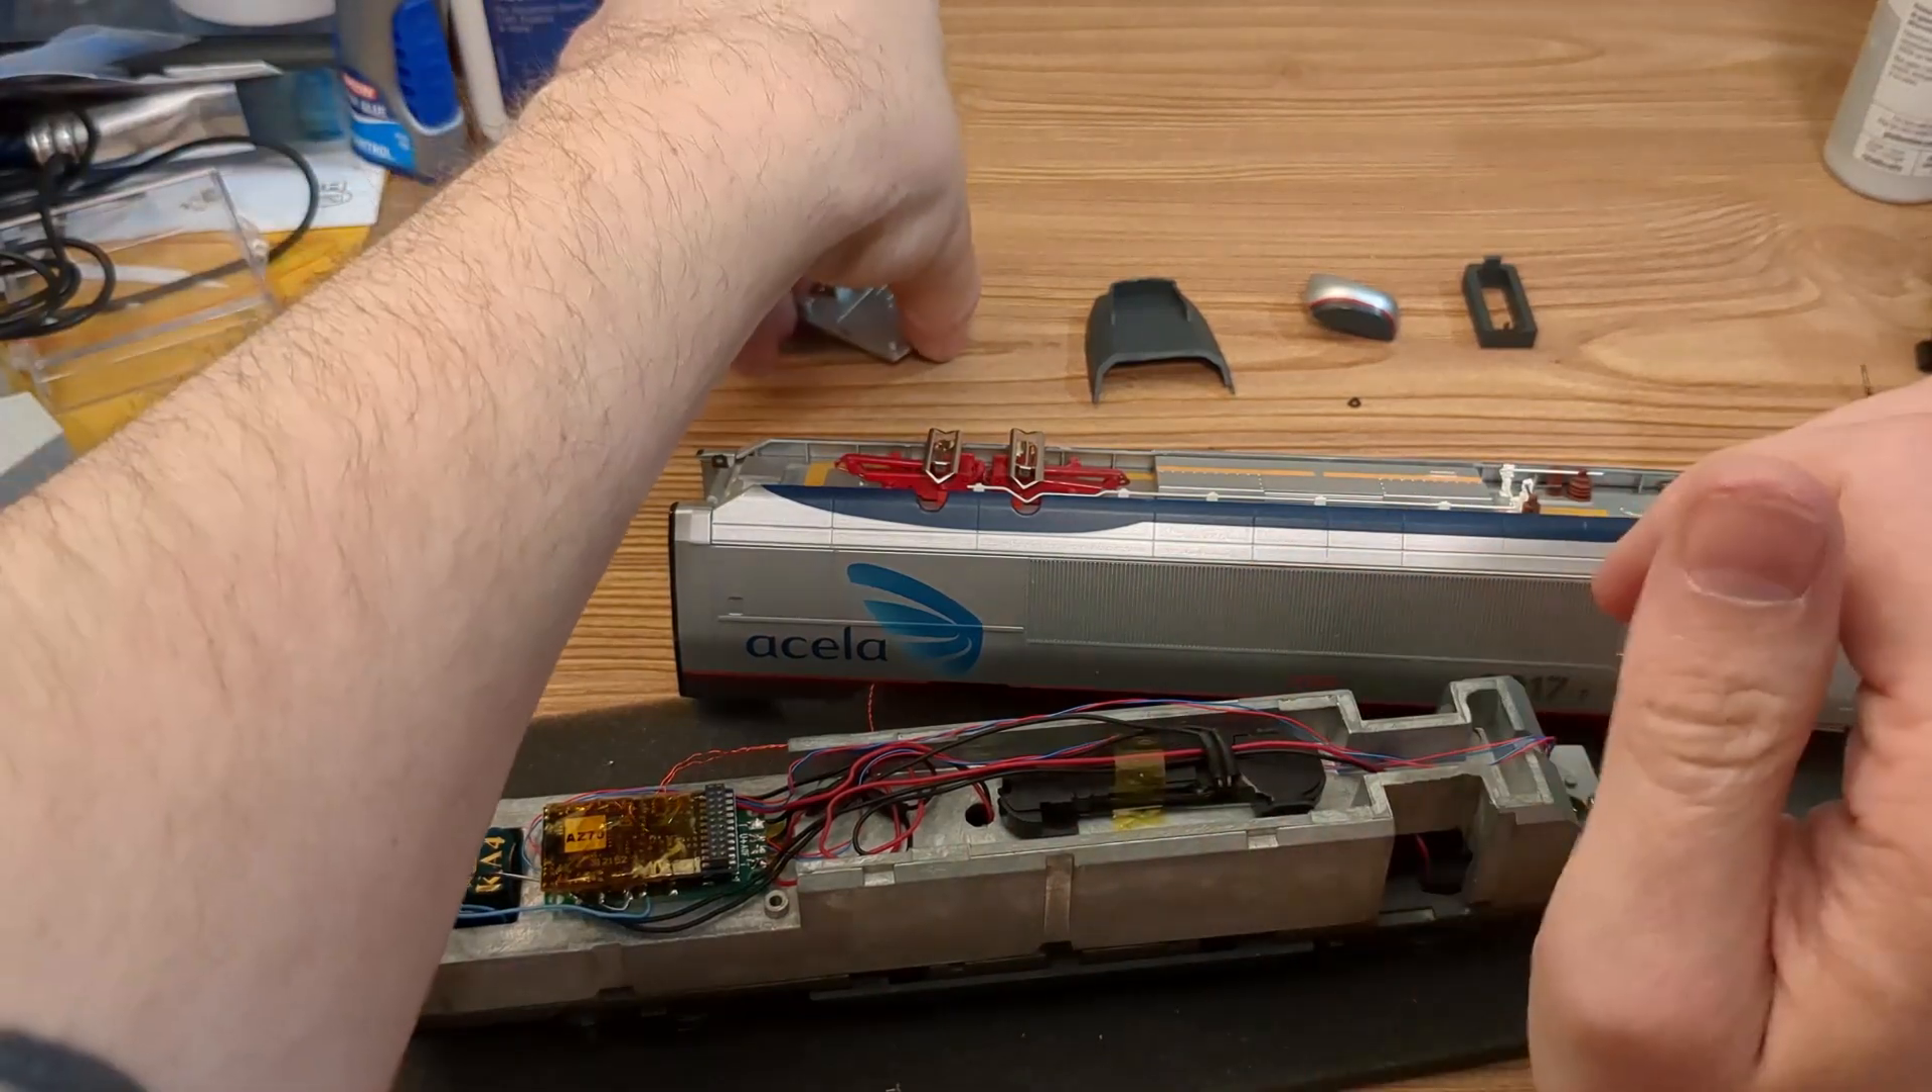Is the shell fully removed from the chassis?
Yes.